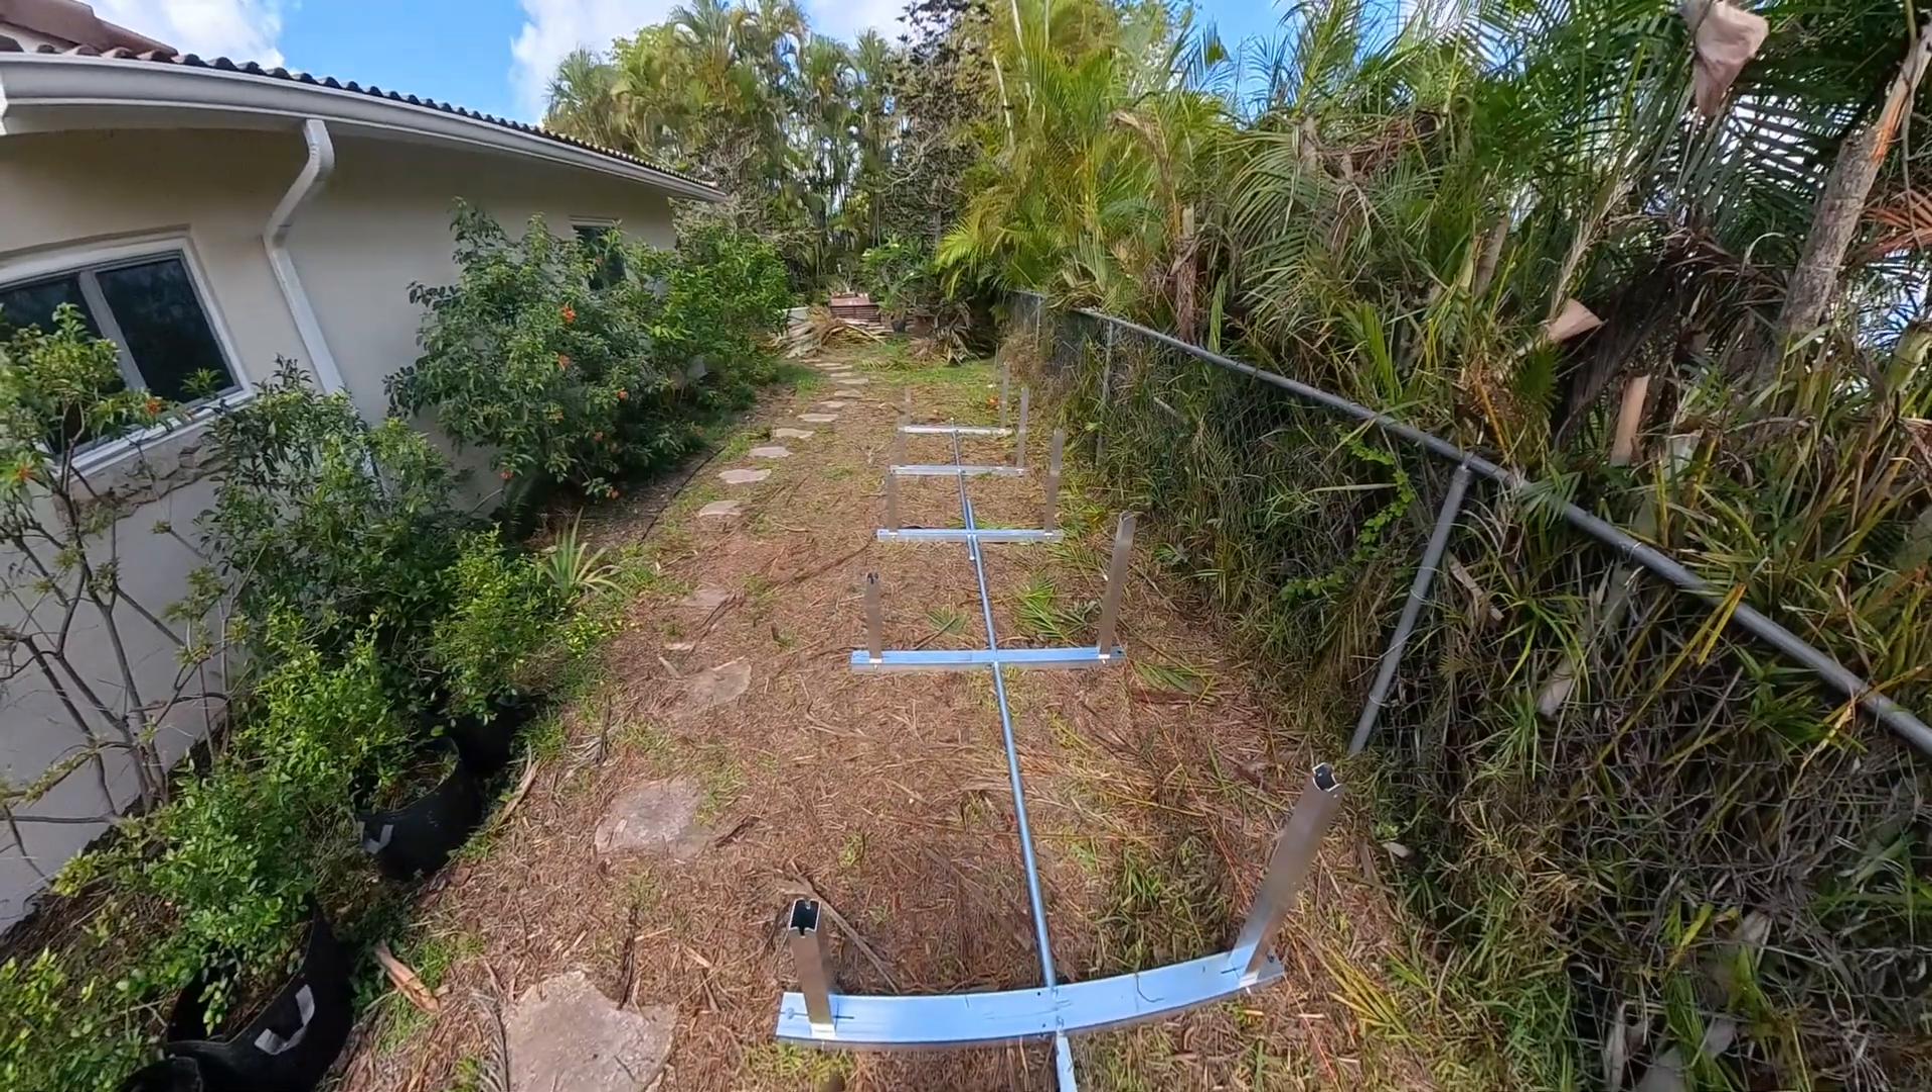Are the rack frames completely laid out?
Yes.